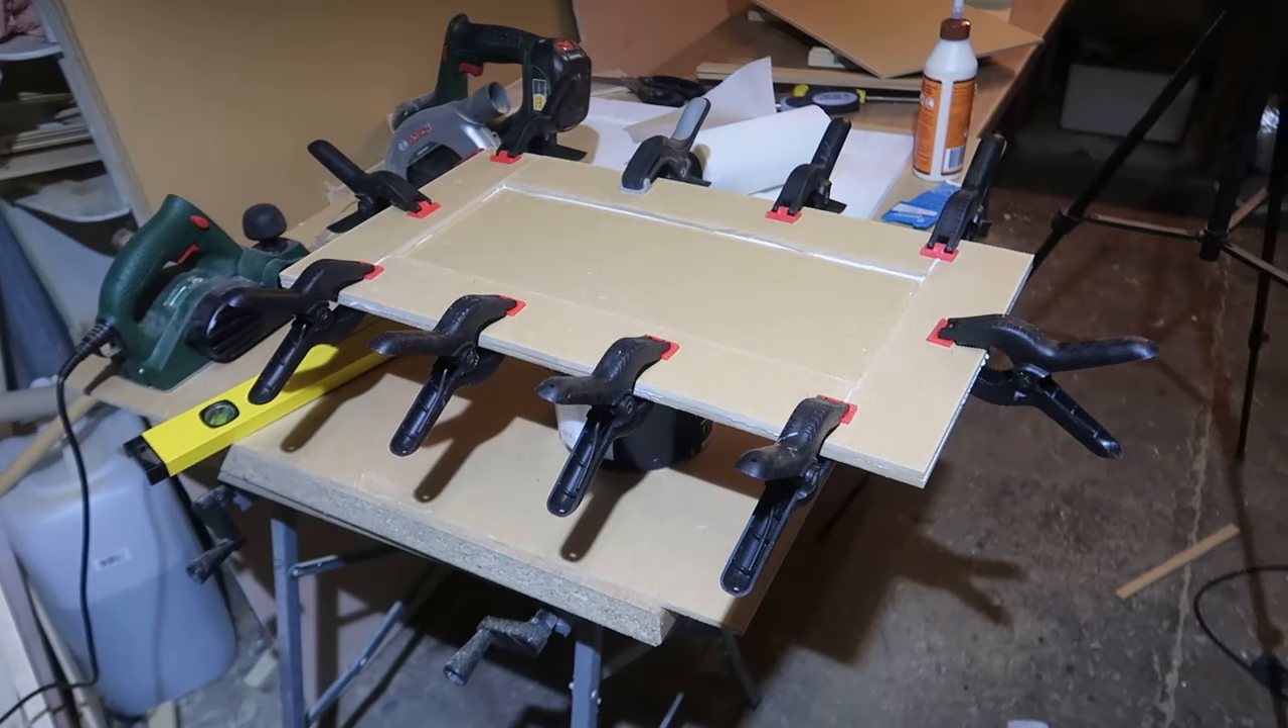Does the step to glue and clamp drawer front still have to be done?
No.